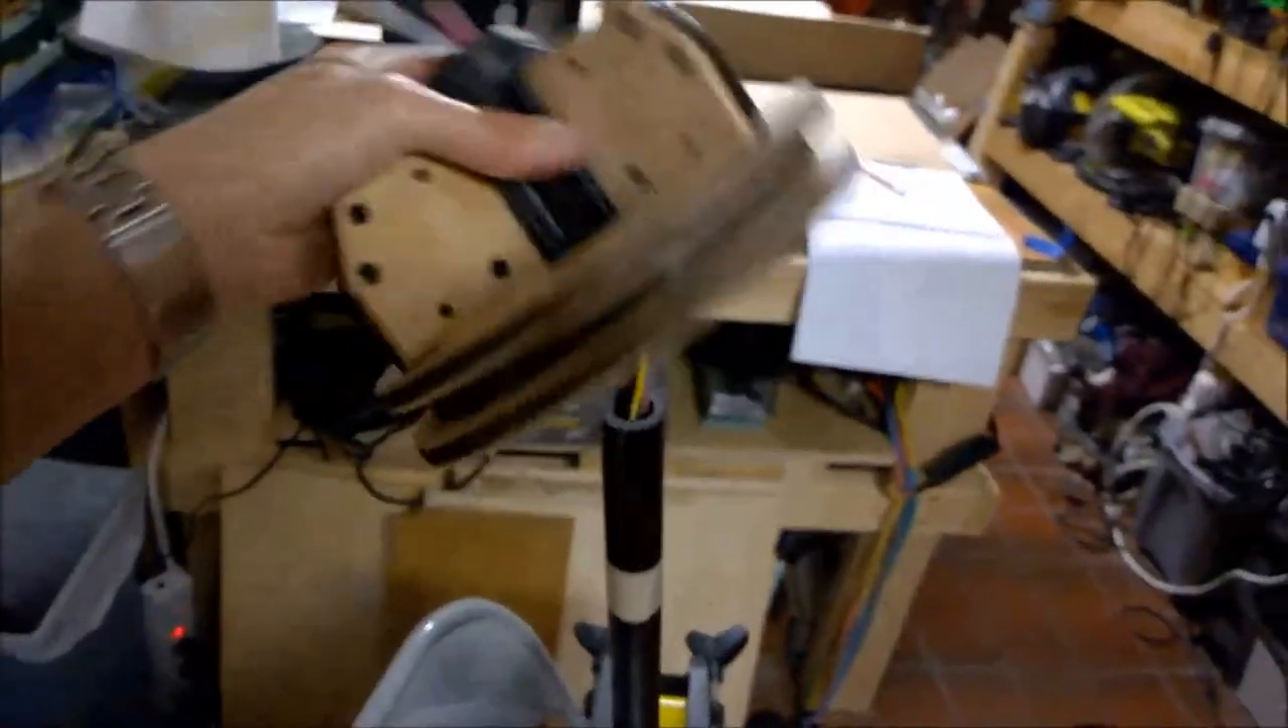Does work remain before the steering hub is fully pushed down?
Yes.